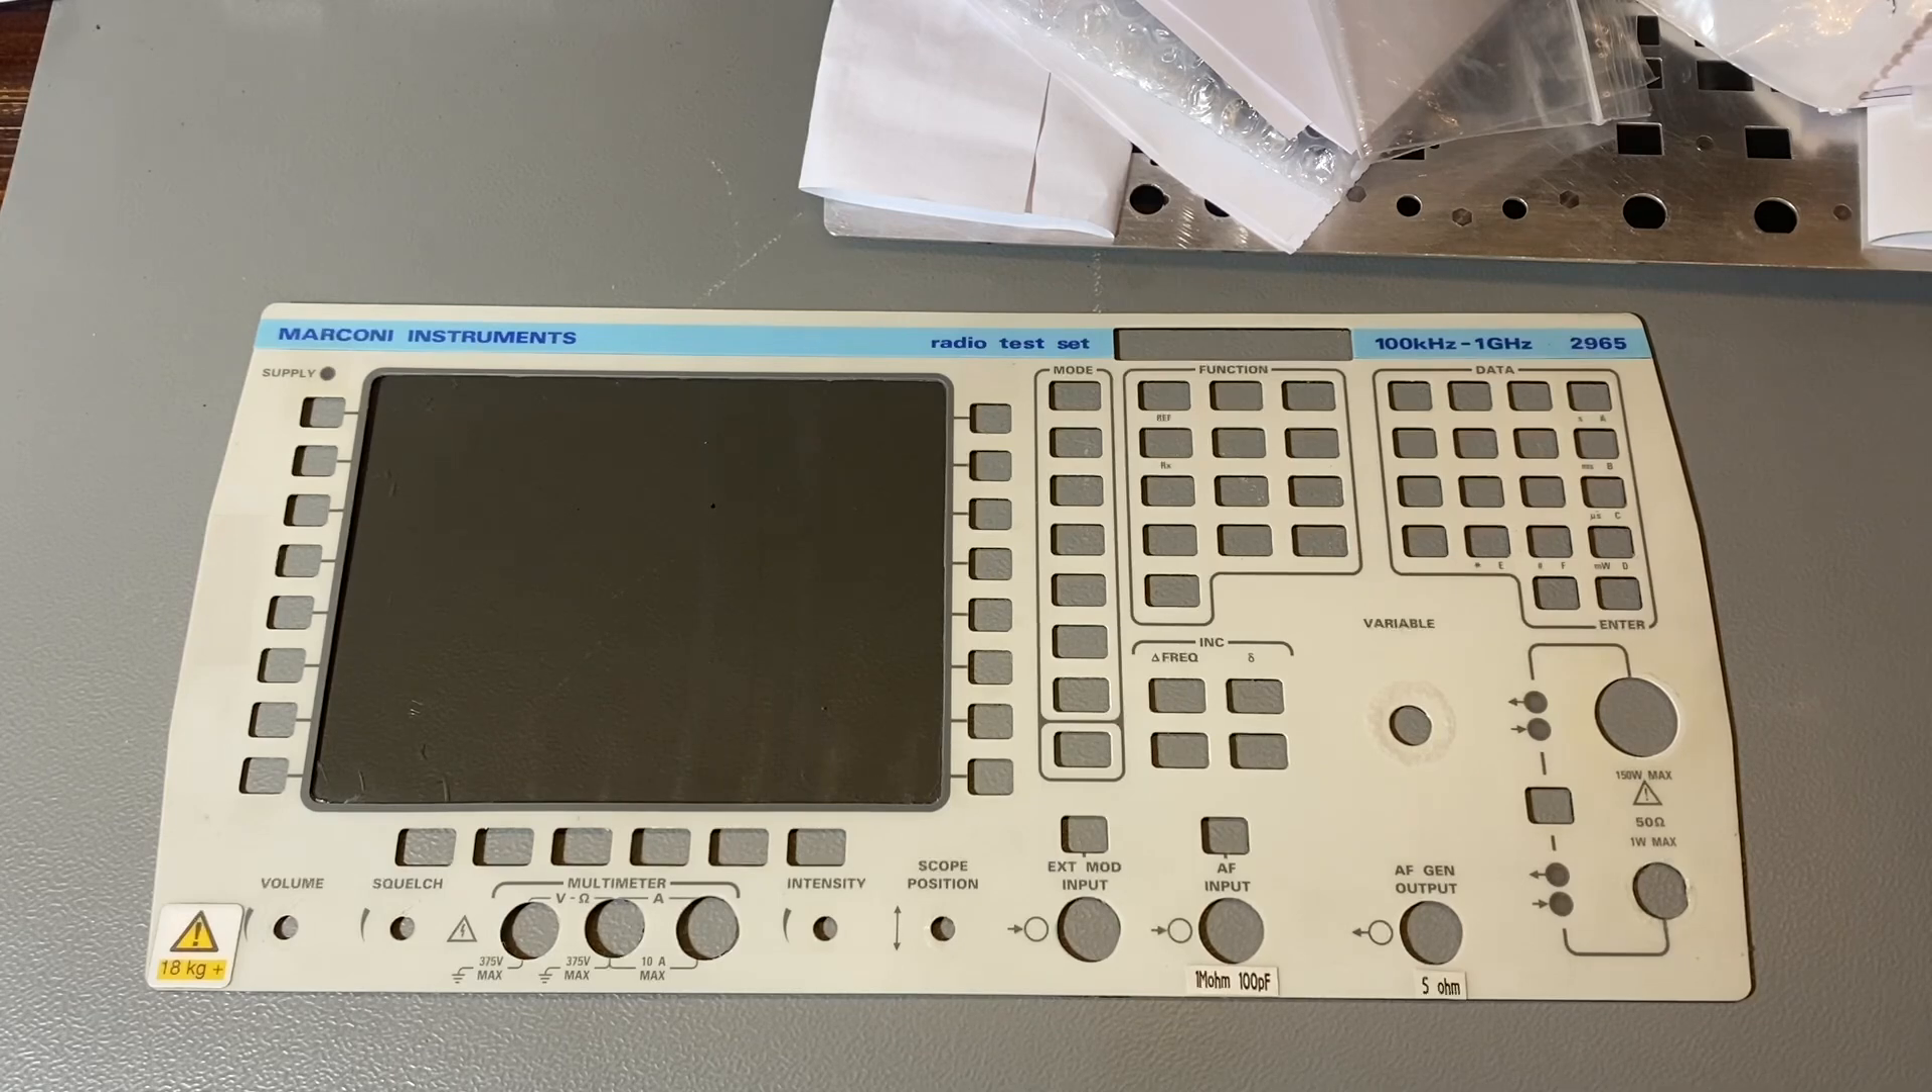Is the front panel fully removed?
Yes.